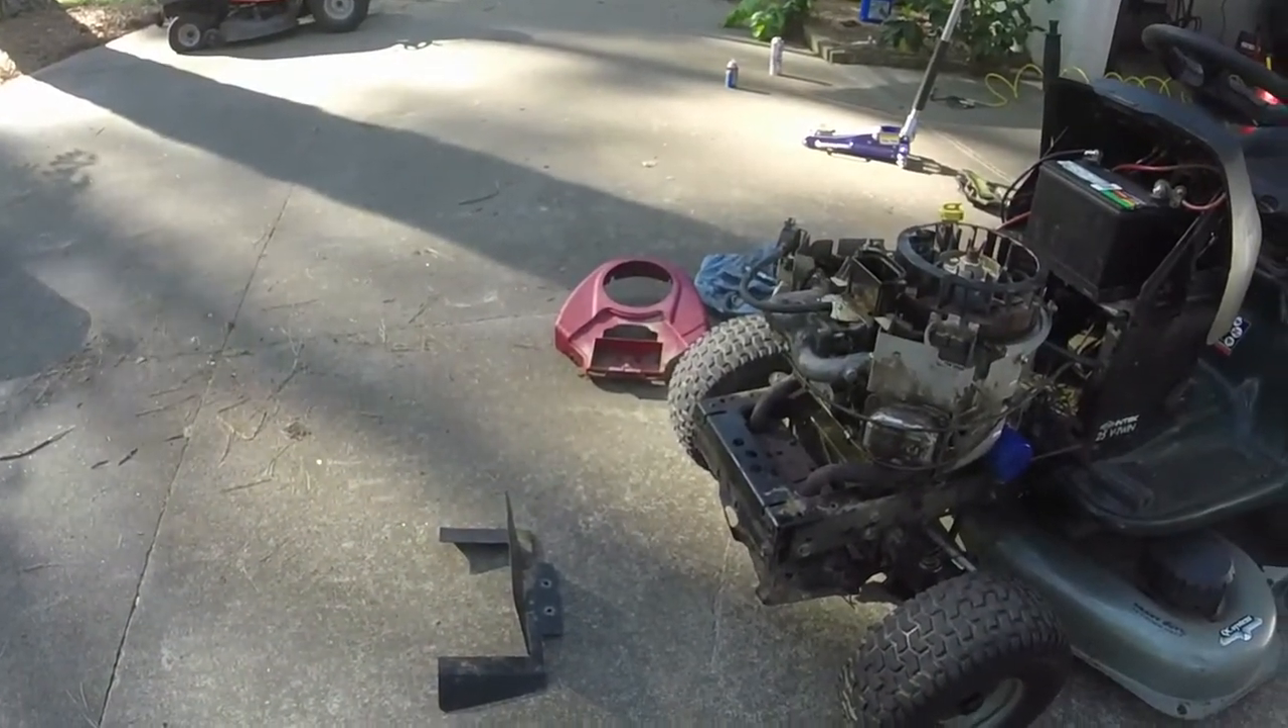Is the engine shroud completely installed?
No.